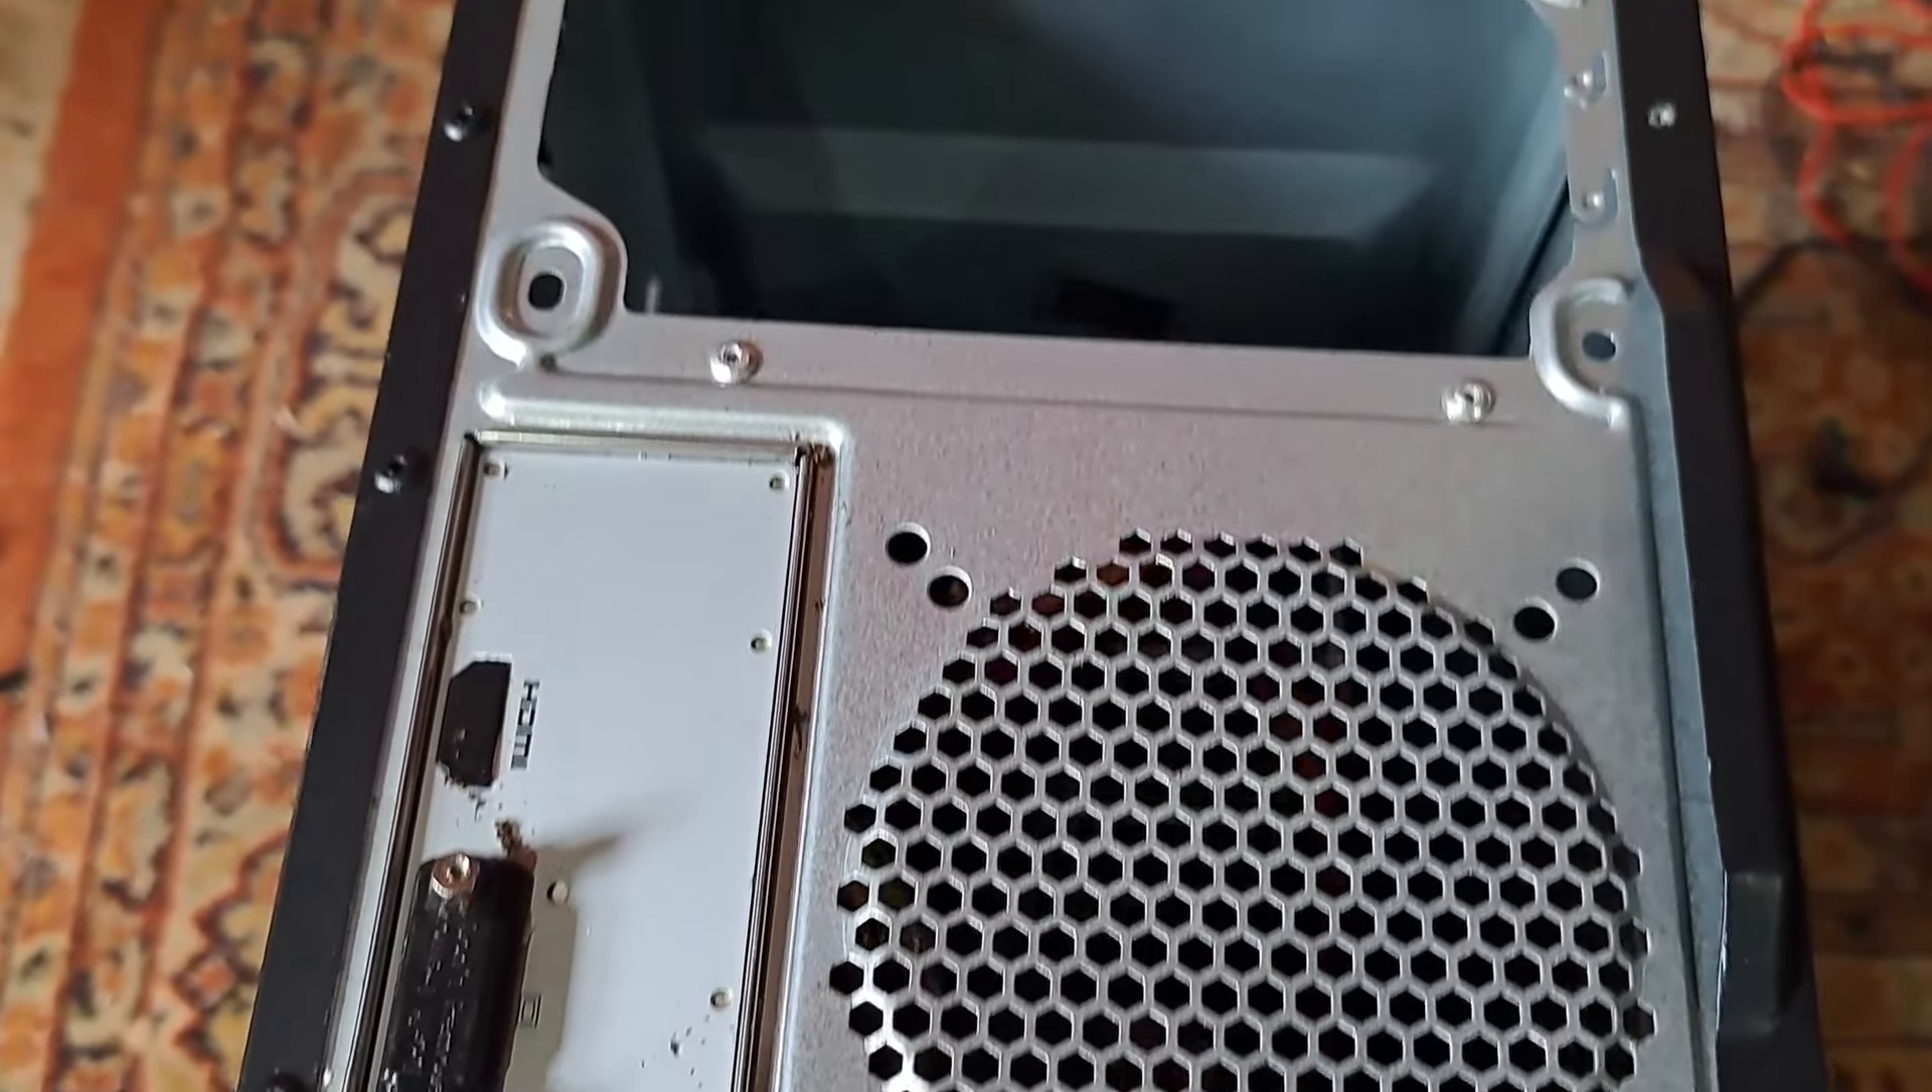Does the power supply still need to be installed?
Yes.